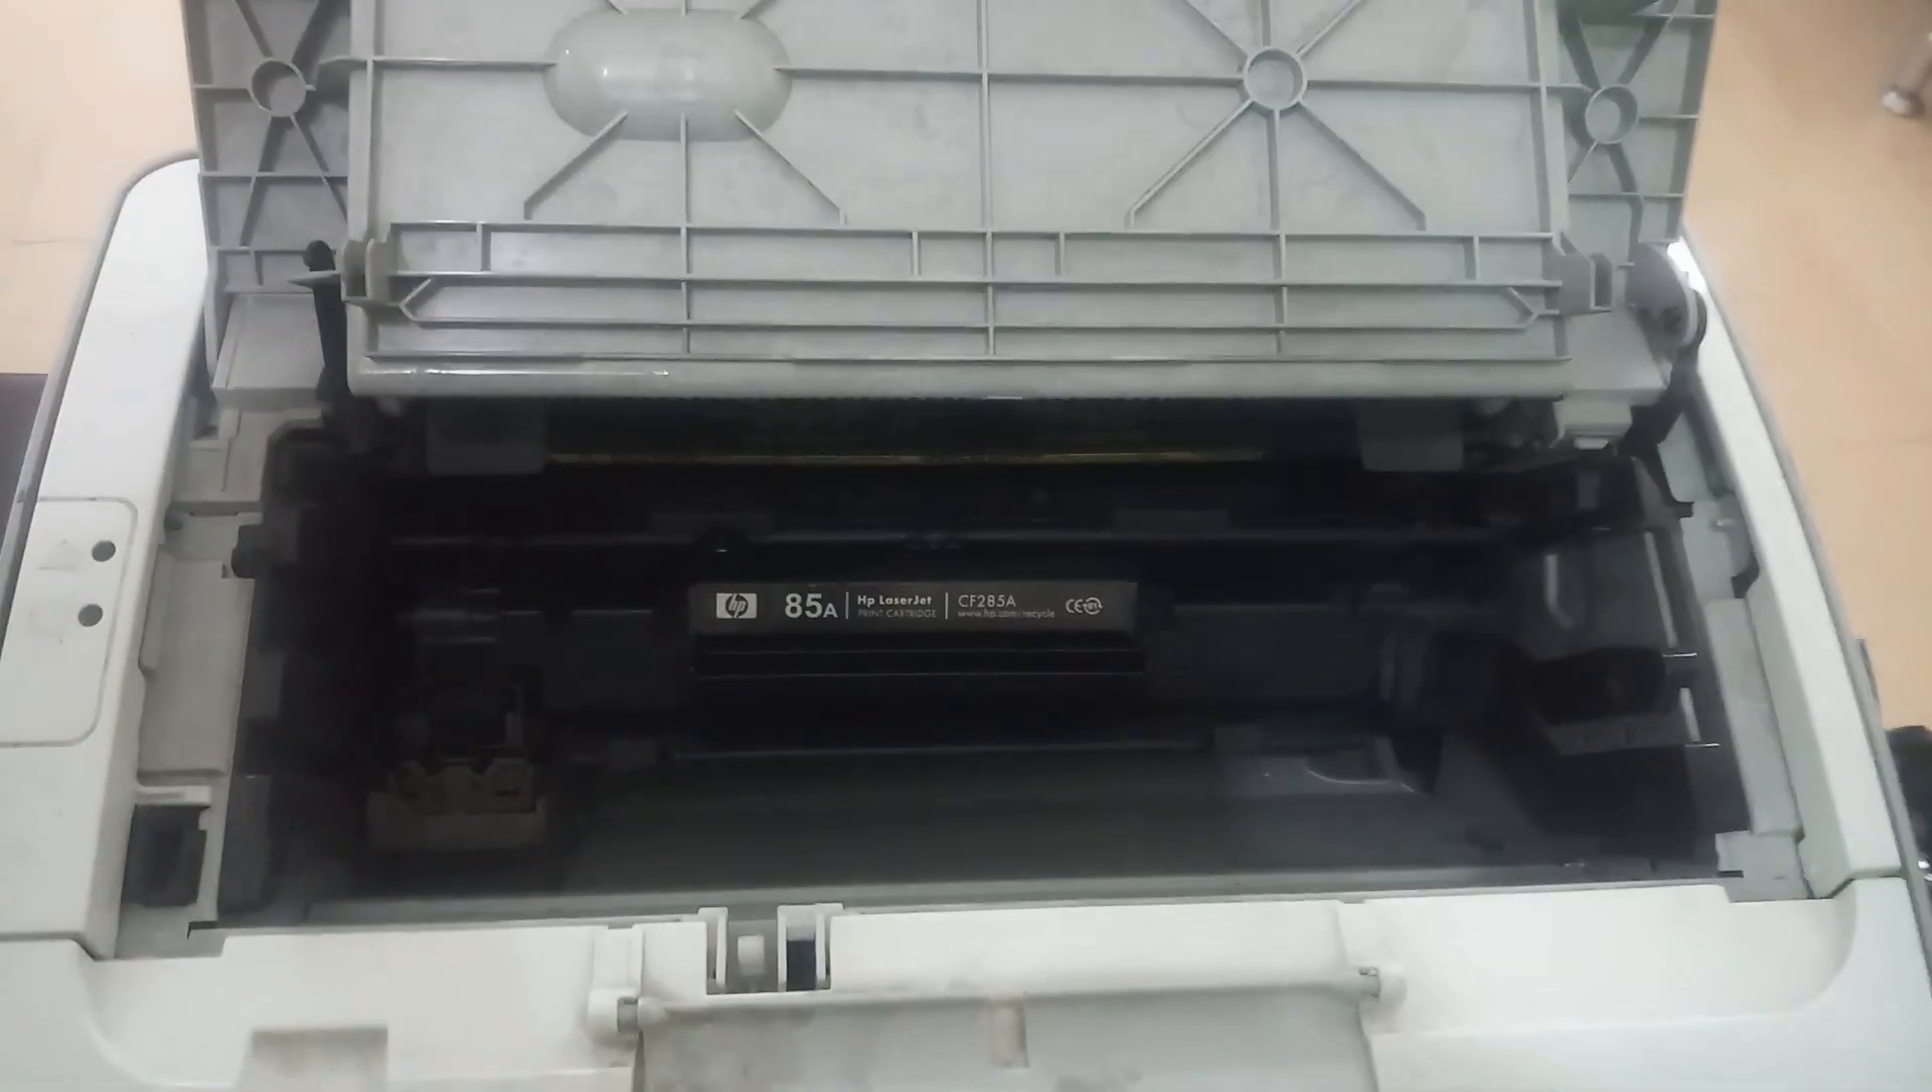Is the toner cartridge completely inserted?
Yes.